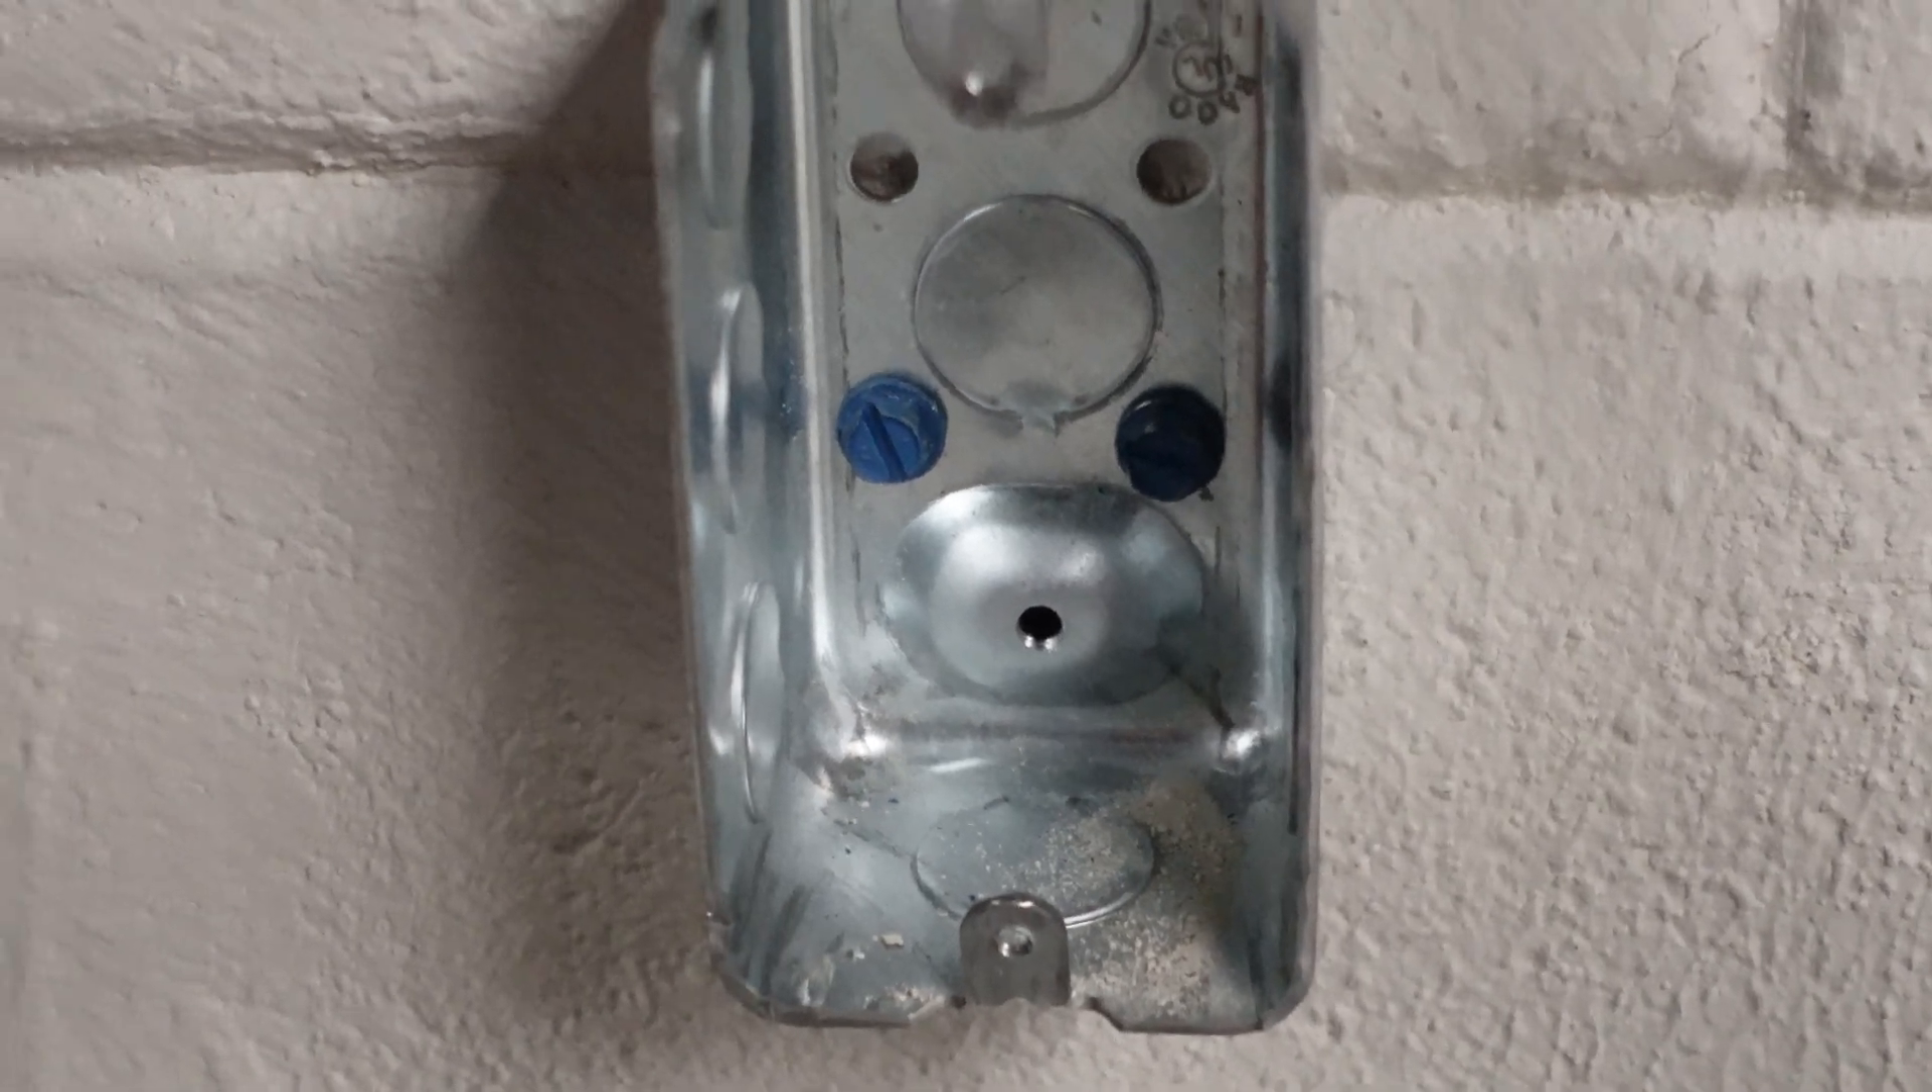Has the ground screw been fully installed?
No.